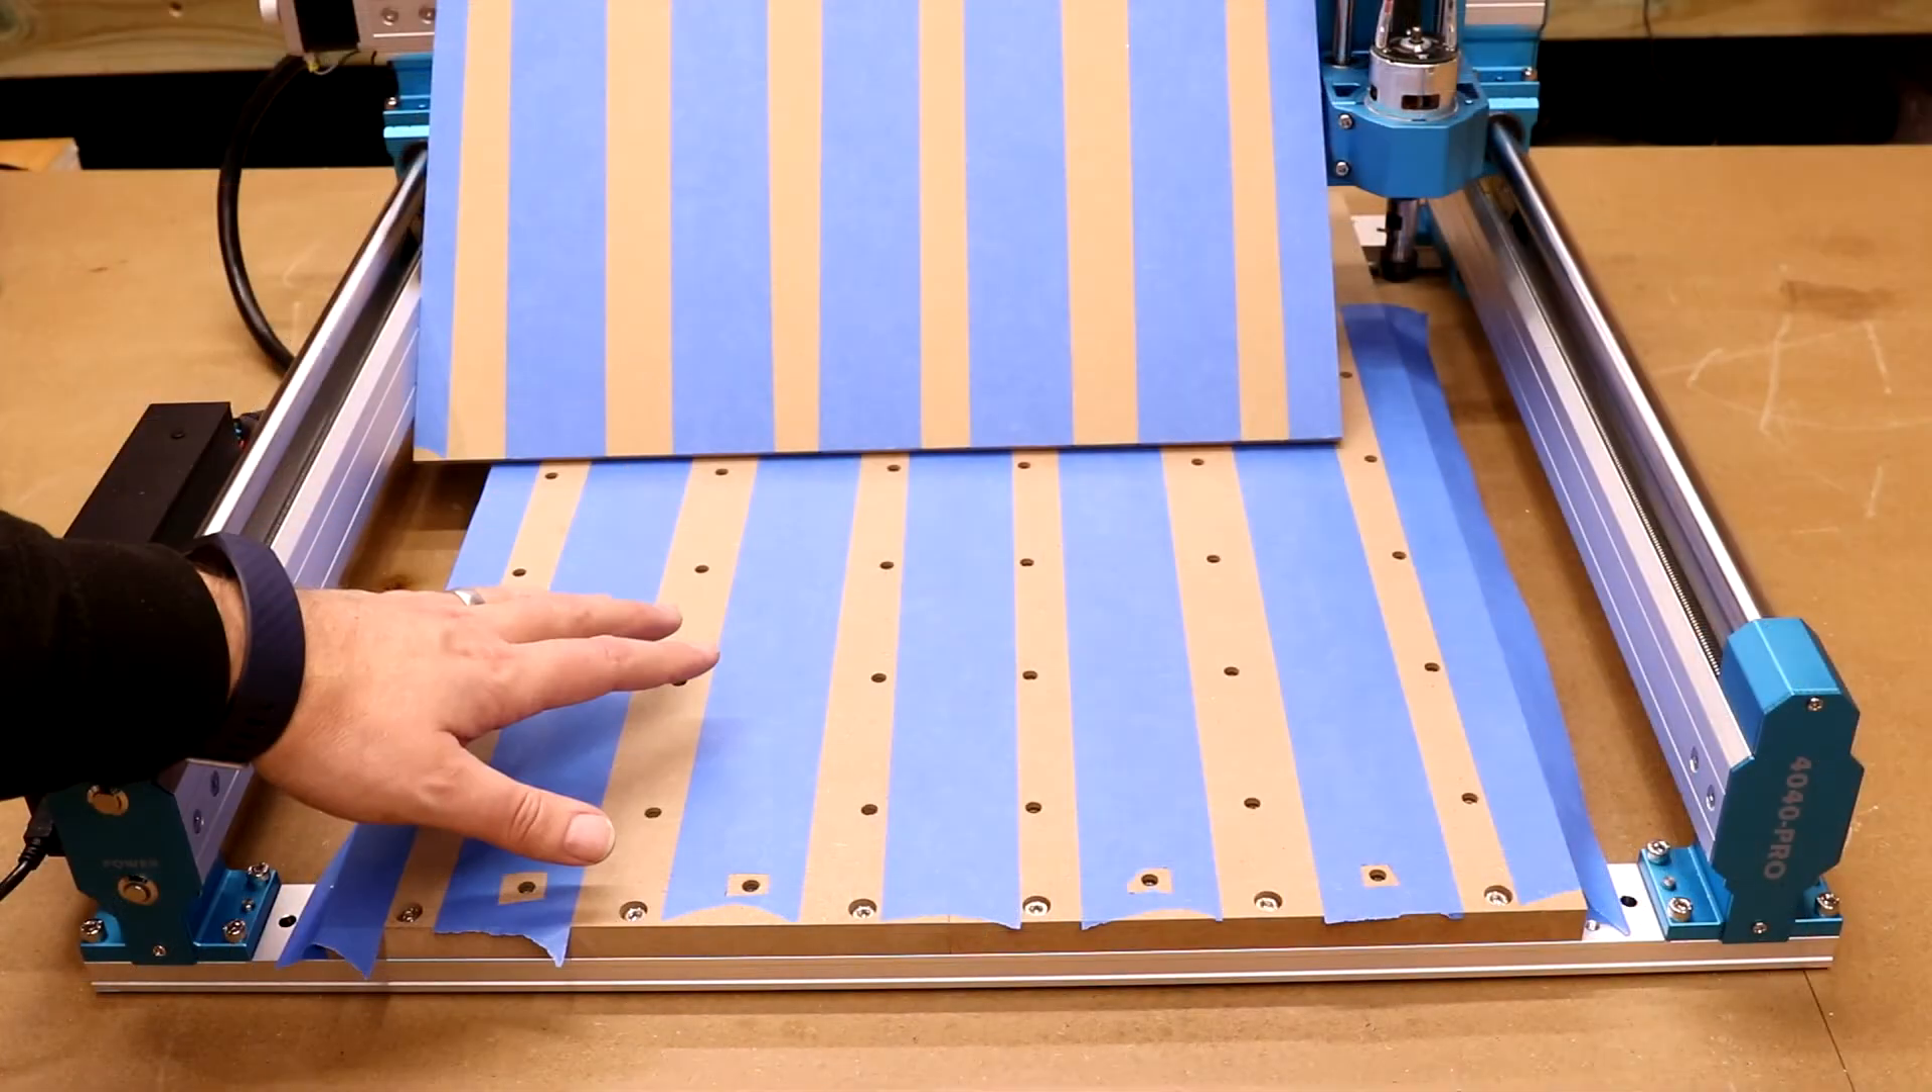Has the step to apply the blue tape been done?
Yes.